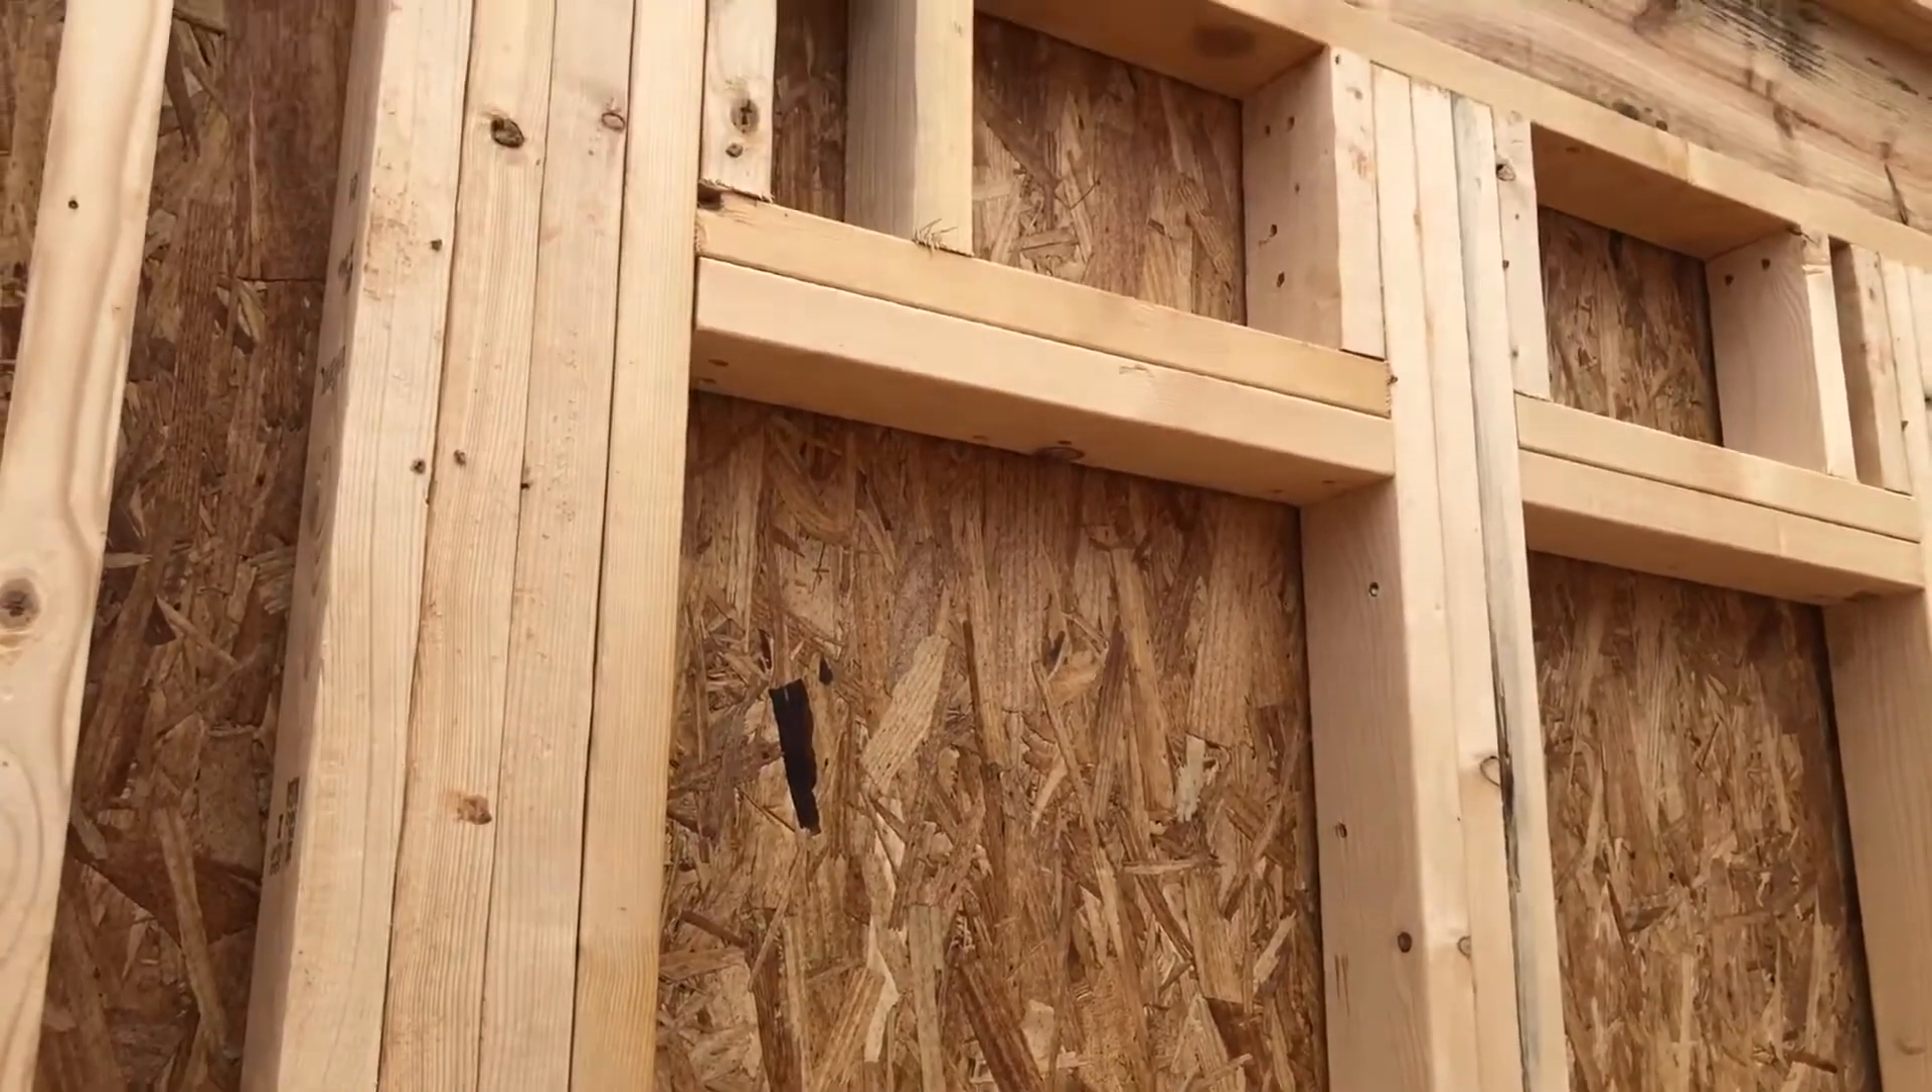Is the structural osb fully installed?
Yes.